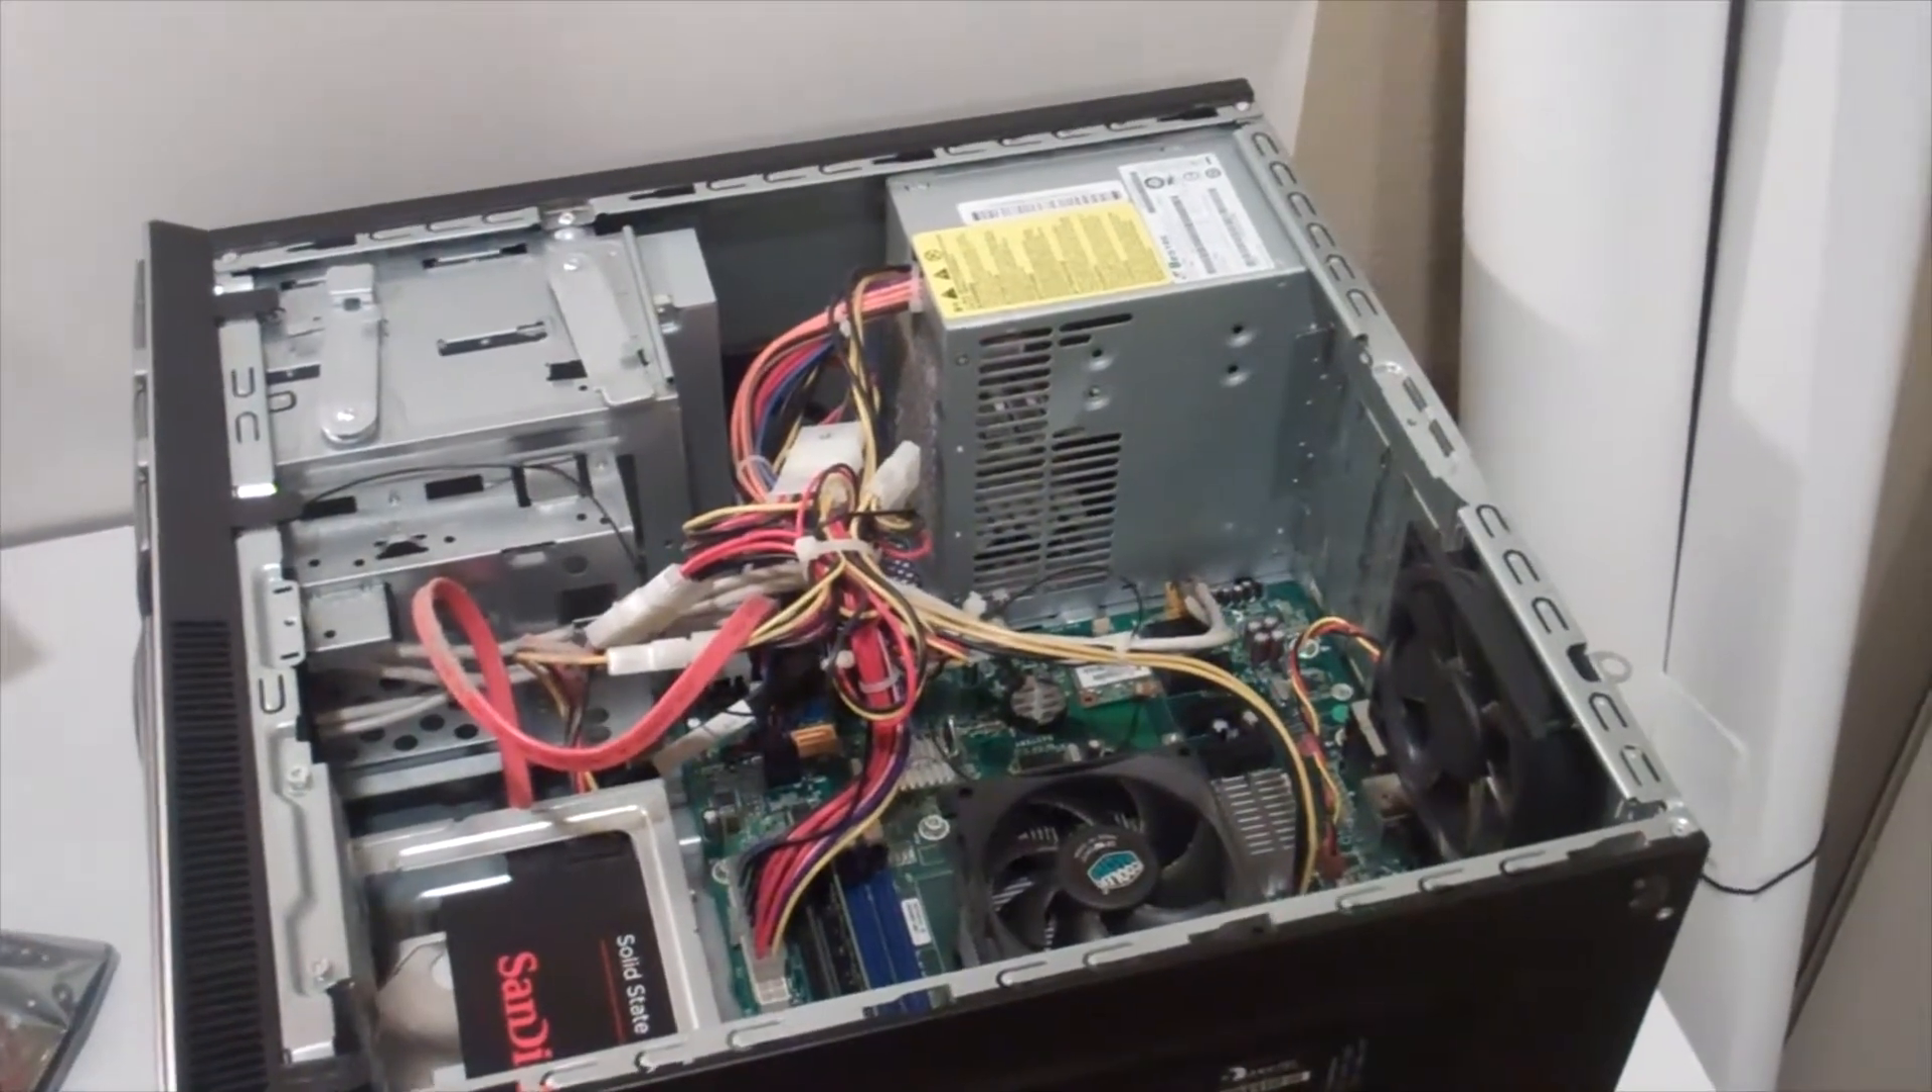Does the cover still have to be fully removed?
No.